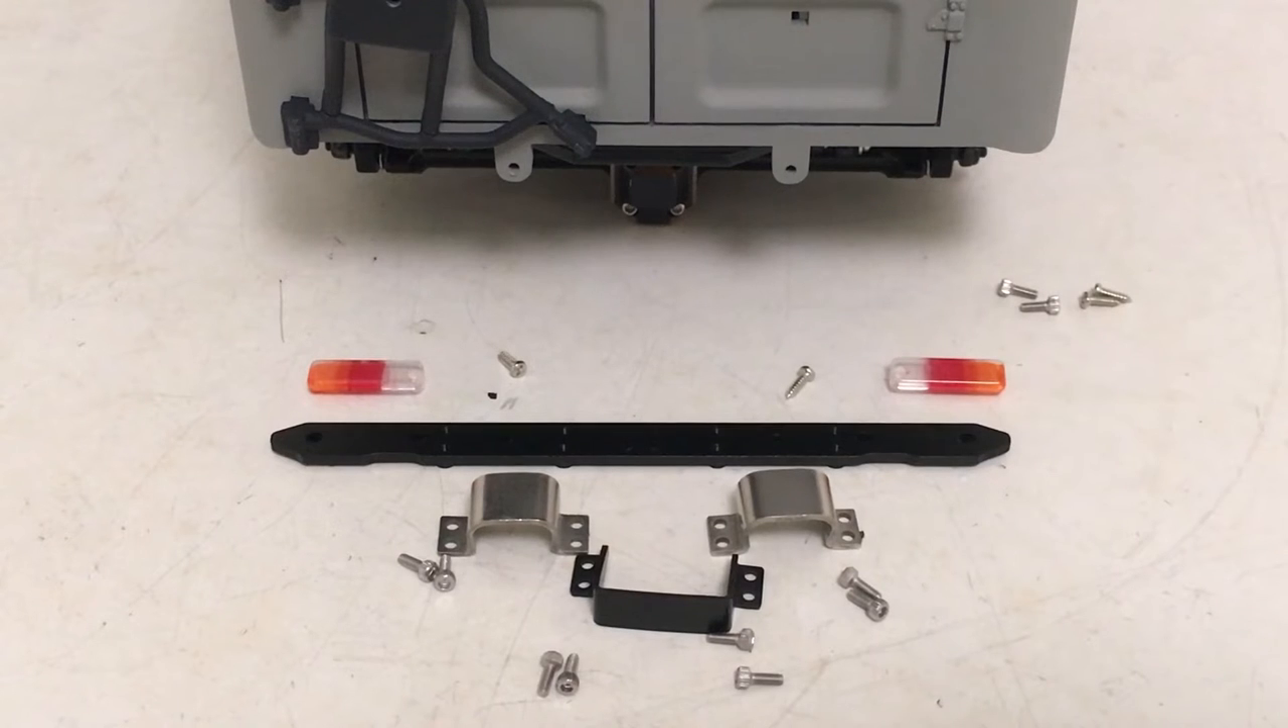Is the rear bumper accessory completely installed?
No.